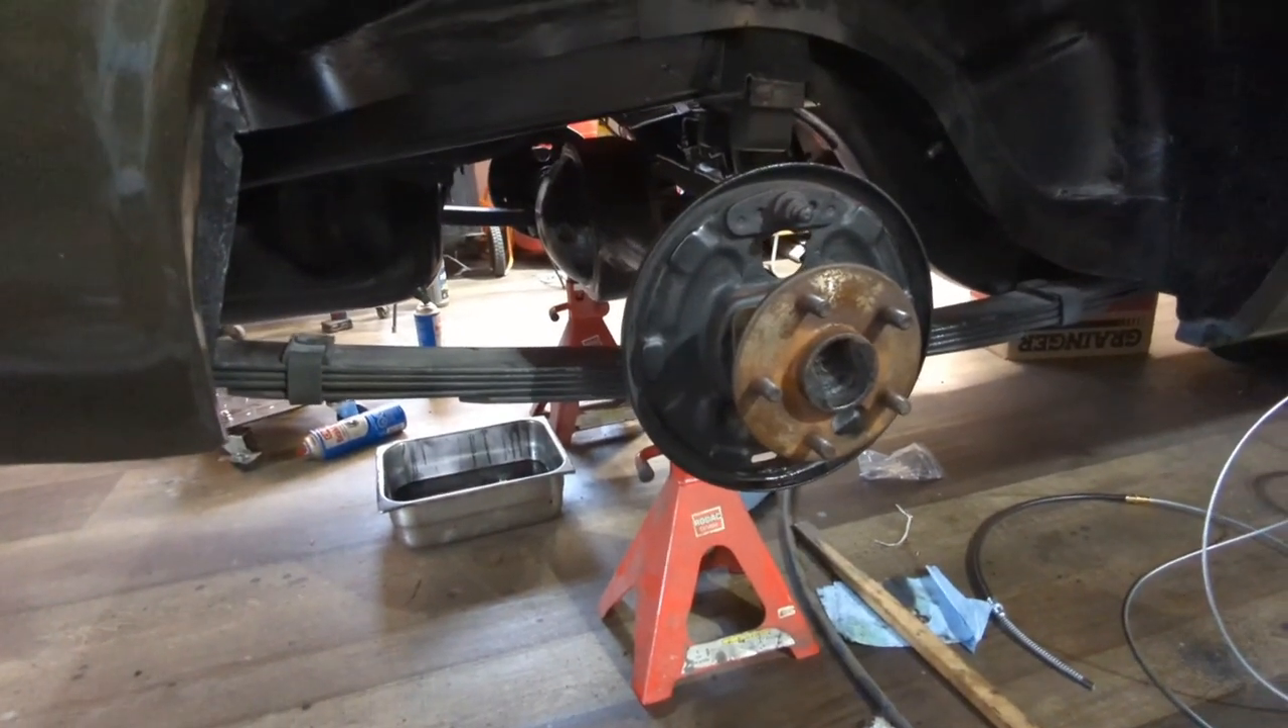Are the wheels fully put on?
No.